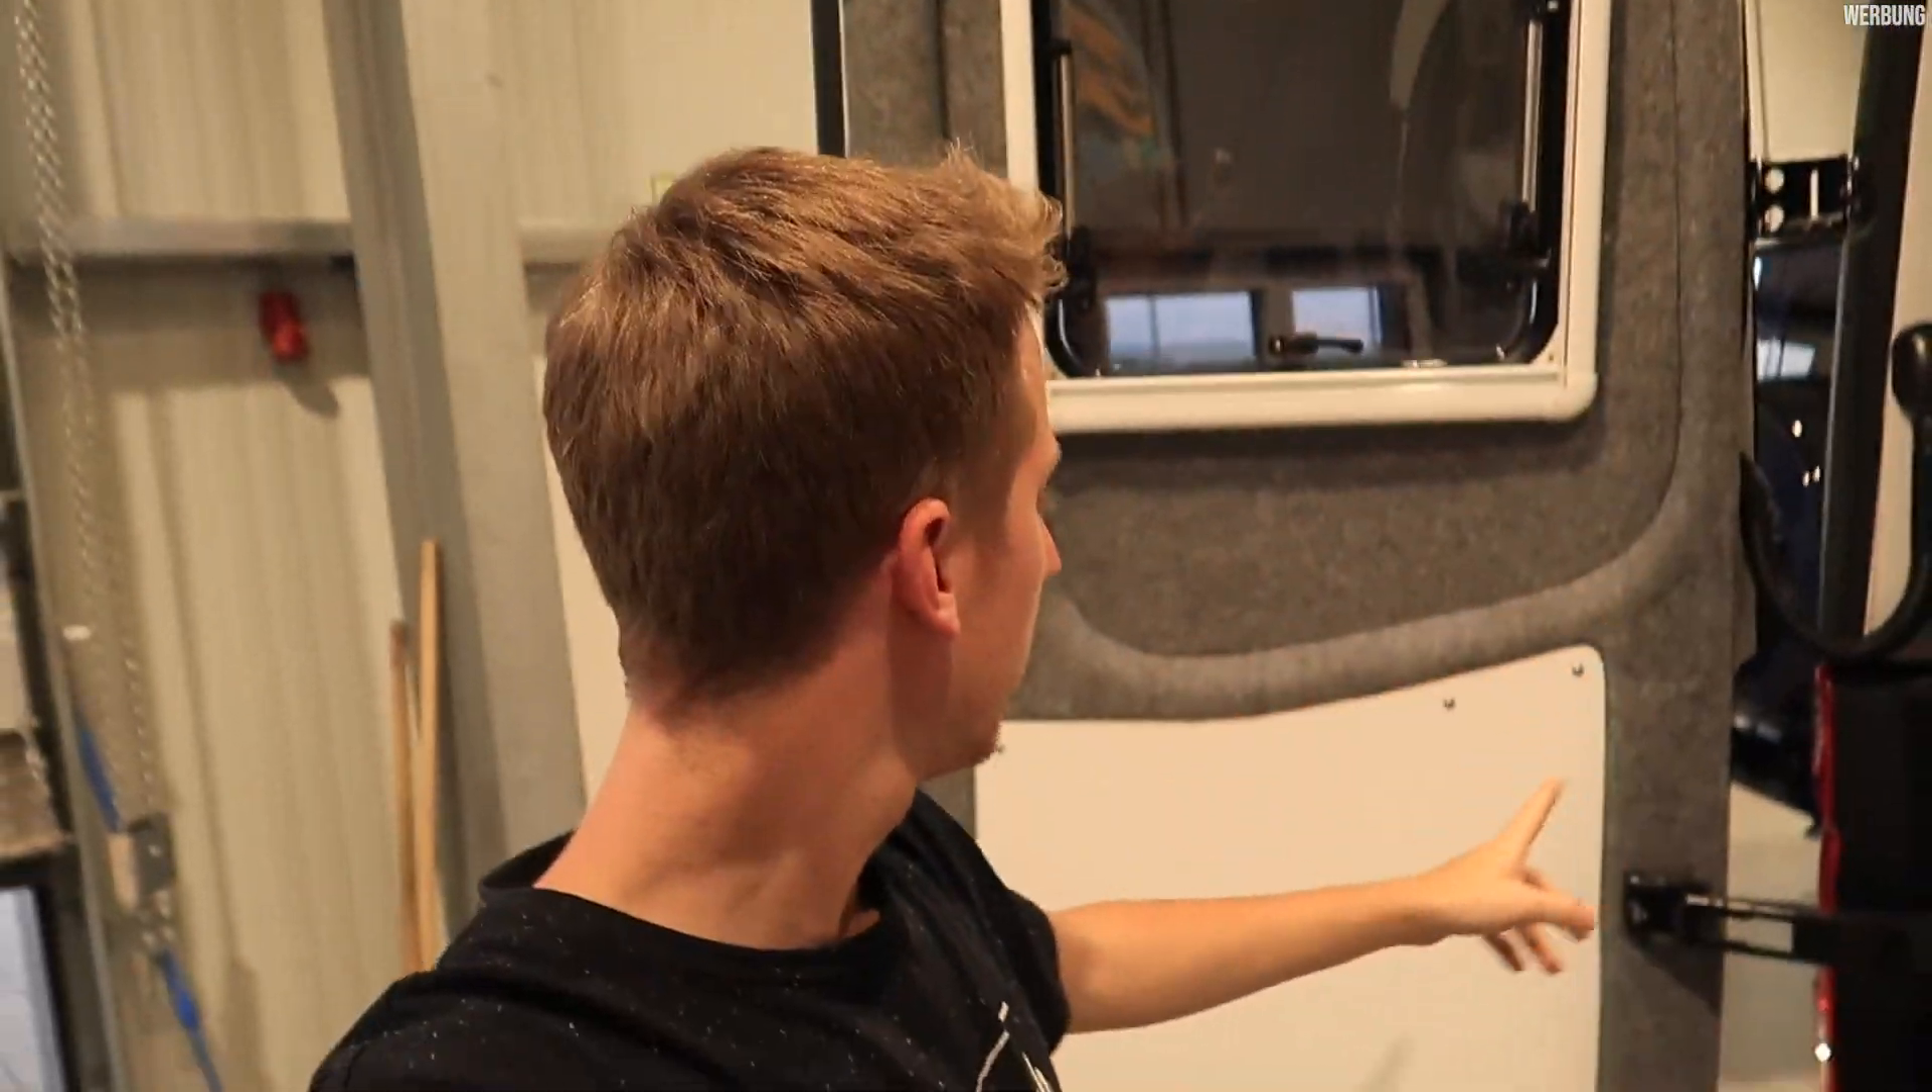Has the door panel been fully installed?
Yes.